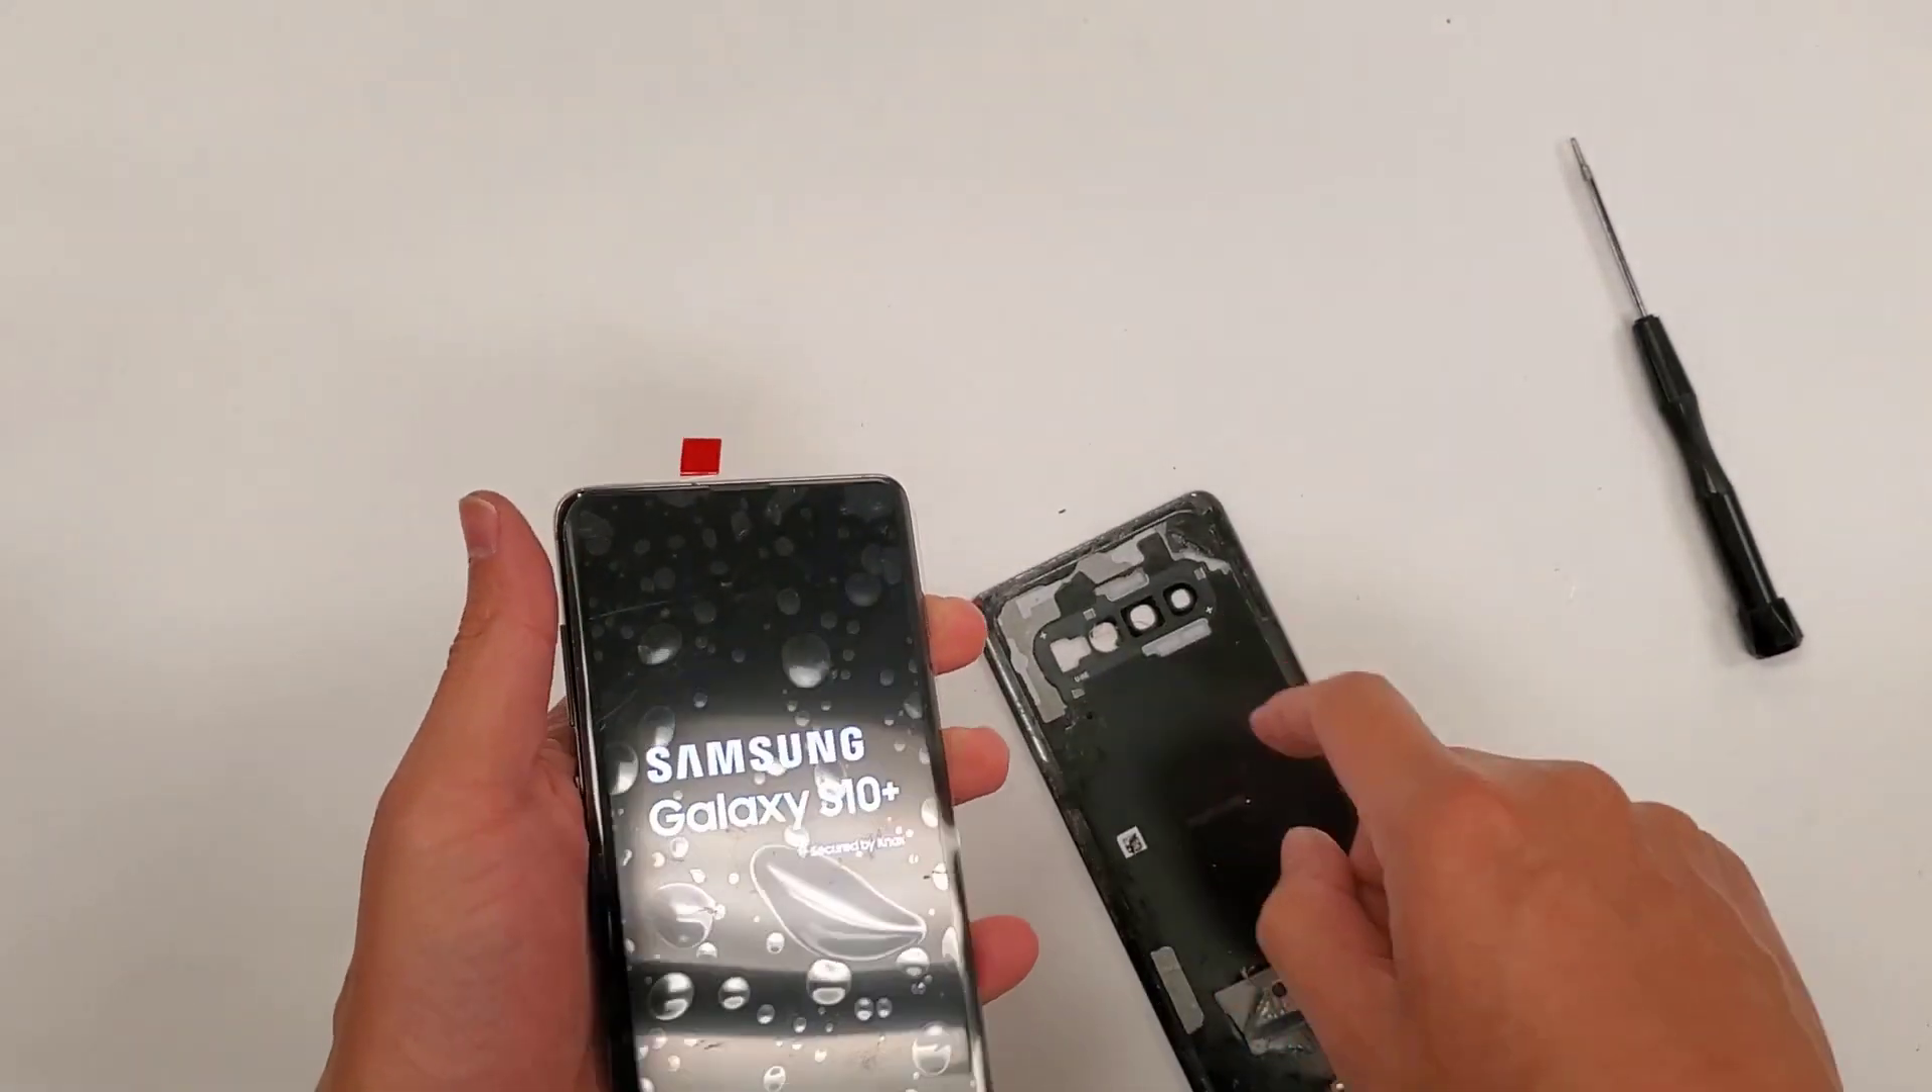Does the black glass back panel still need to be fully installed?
Yes.